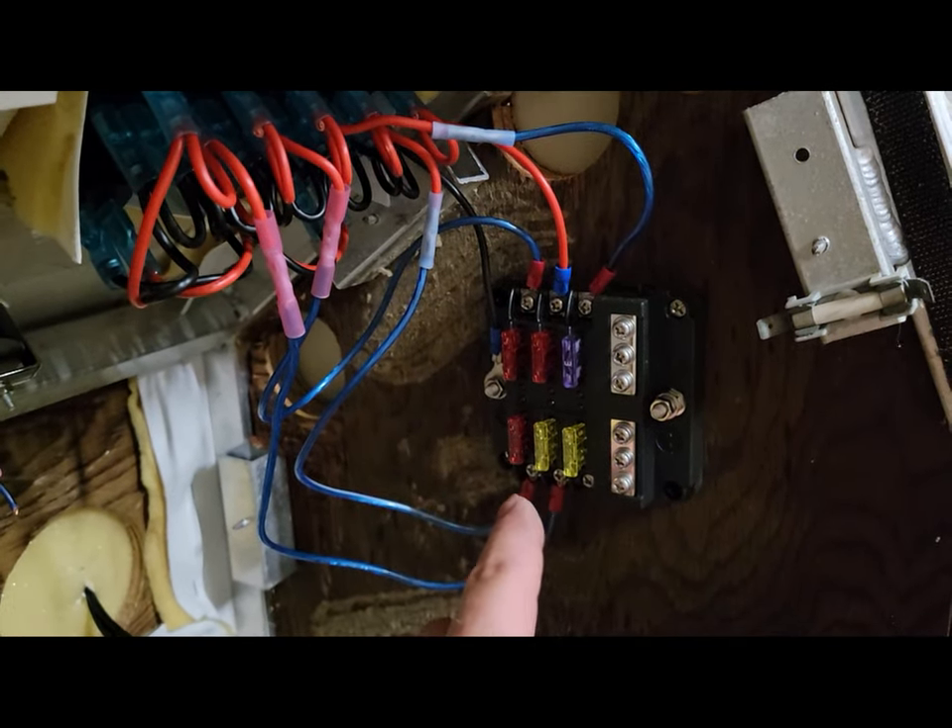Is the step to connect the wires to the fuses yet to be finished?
No.